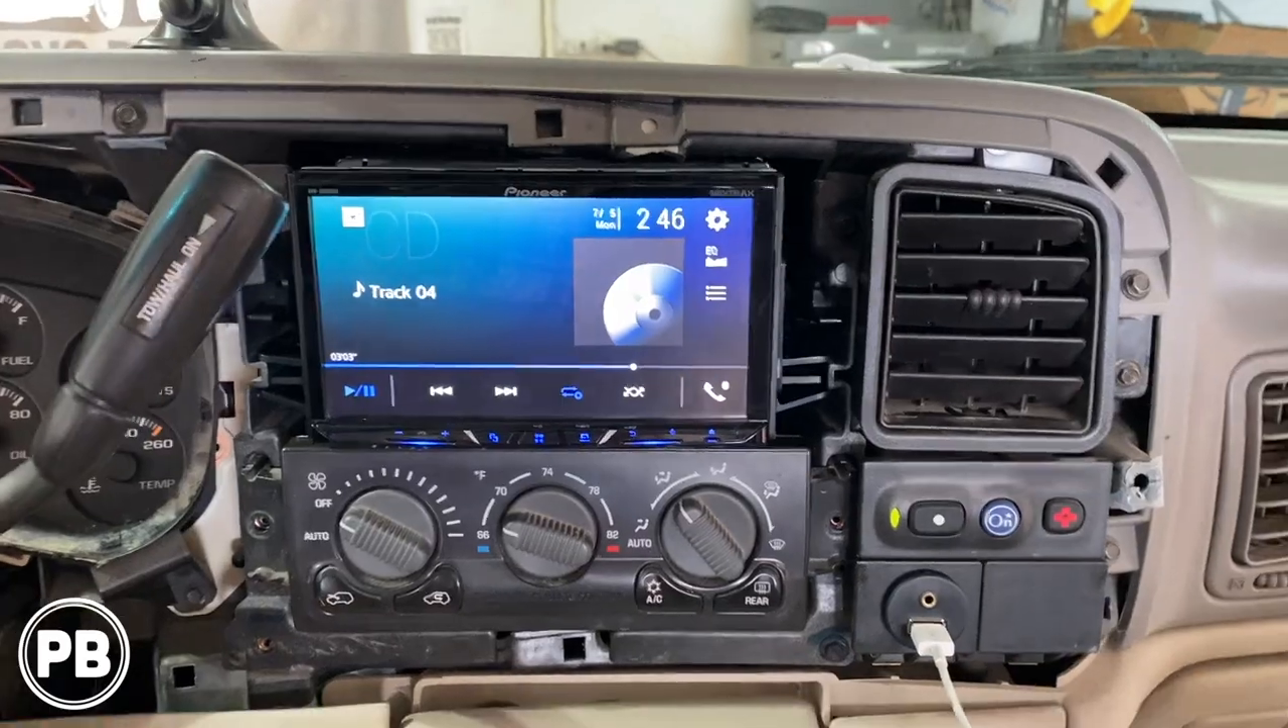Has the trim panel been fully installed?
No.